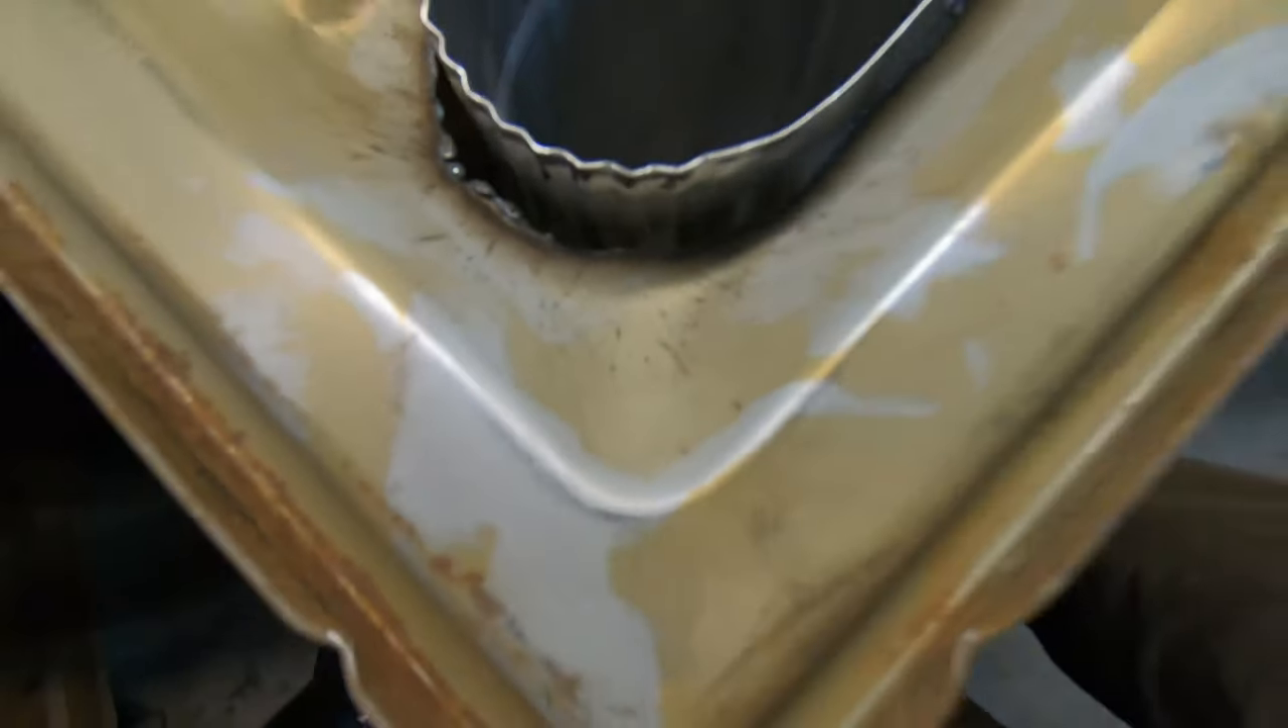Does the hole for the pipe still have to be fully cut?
No.